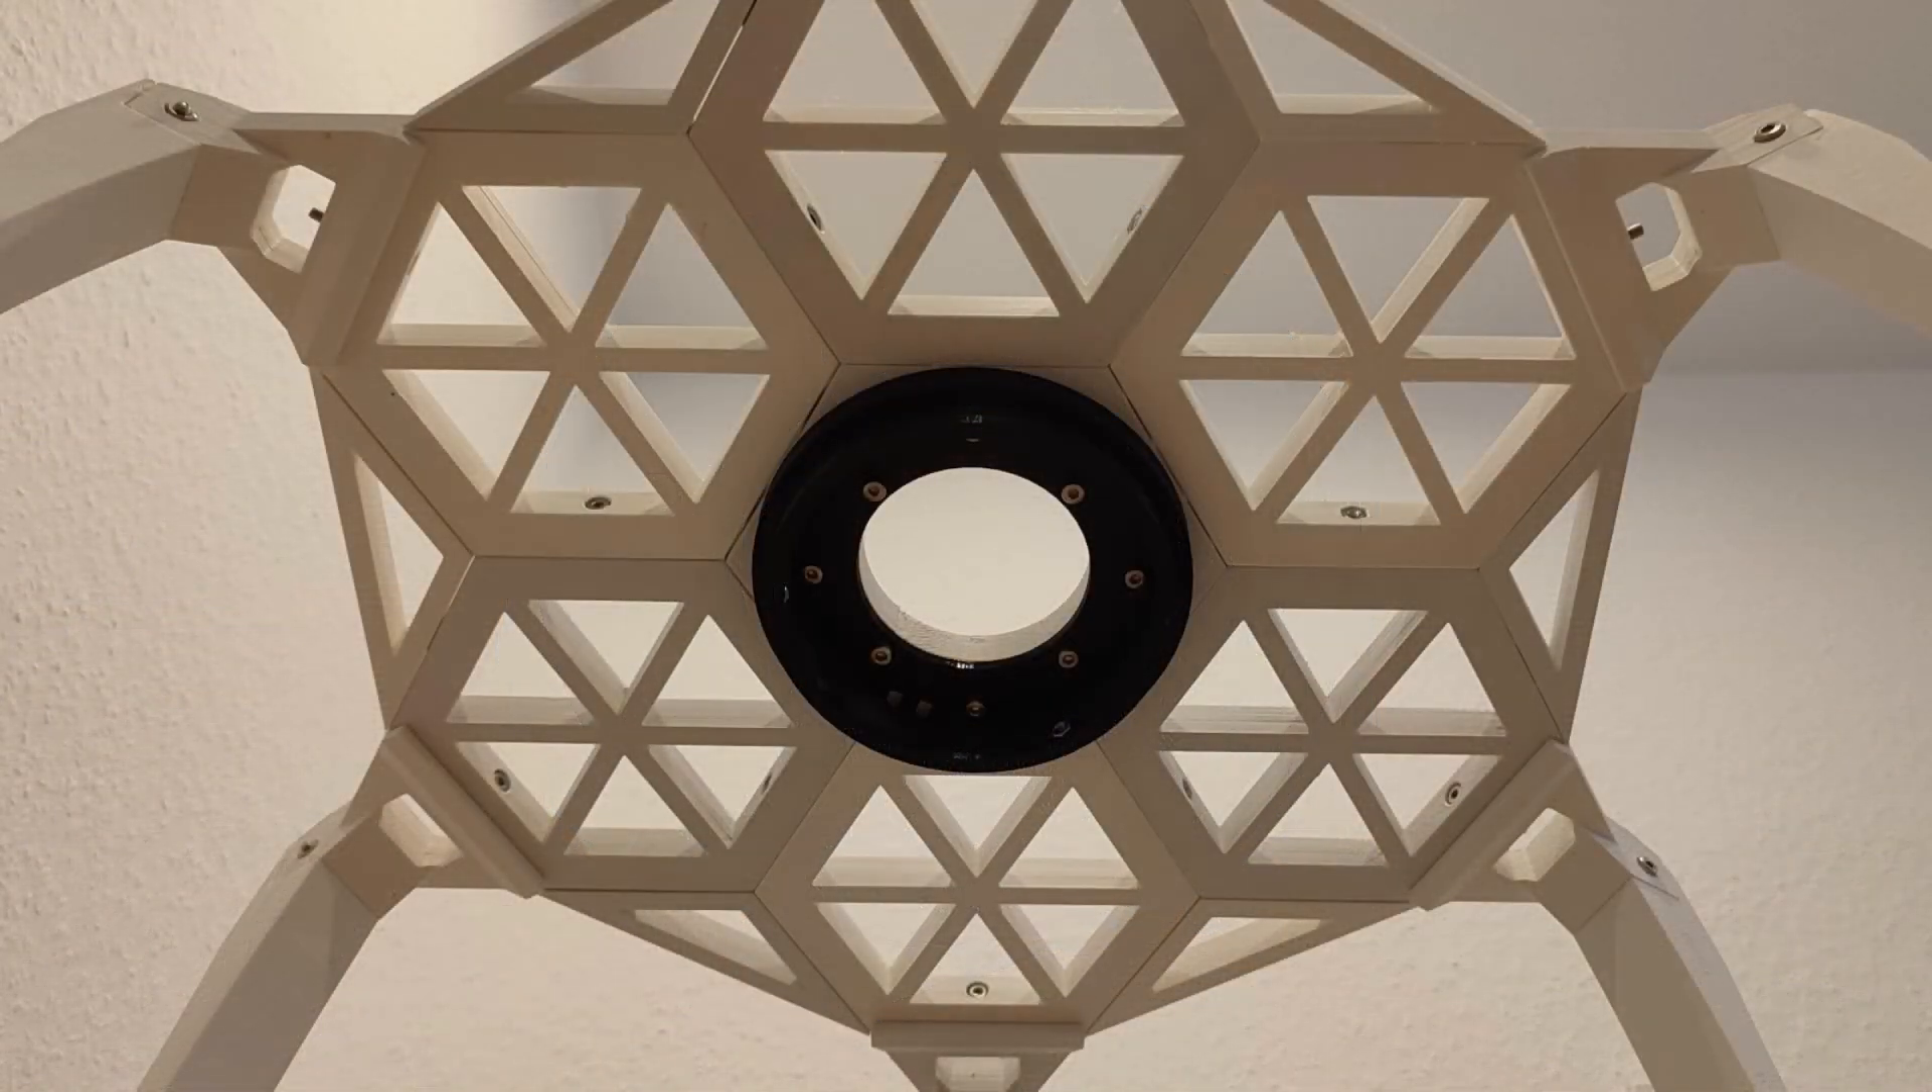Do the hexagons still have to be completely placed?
No.